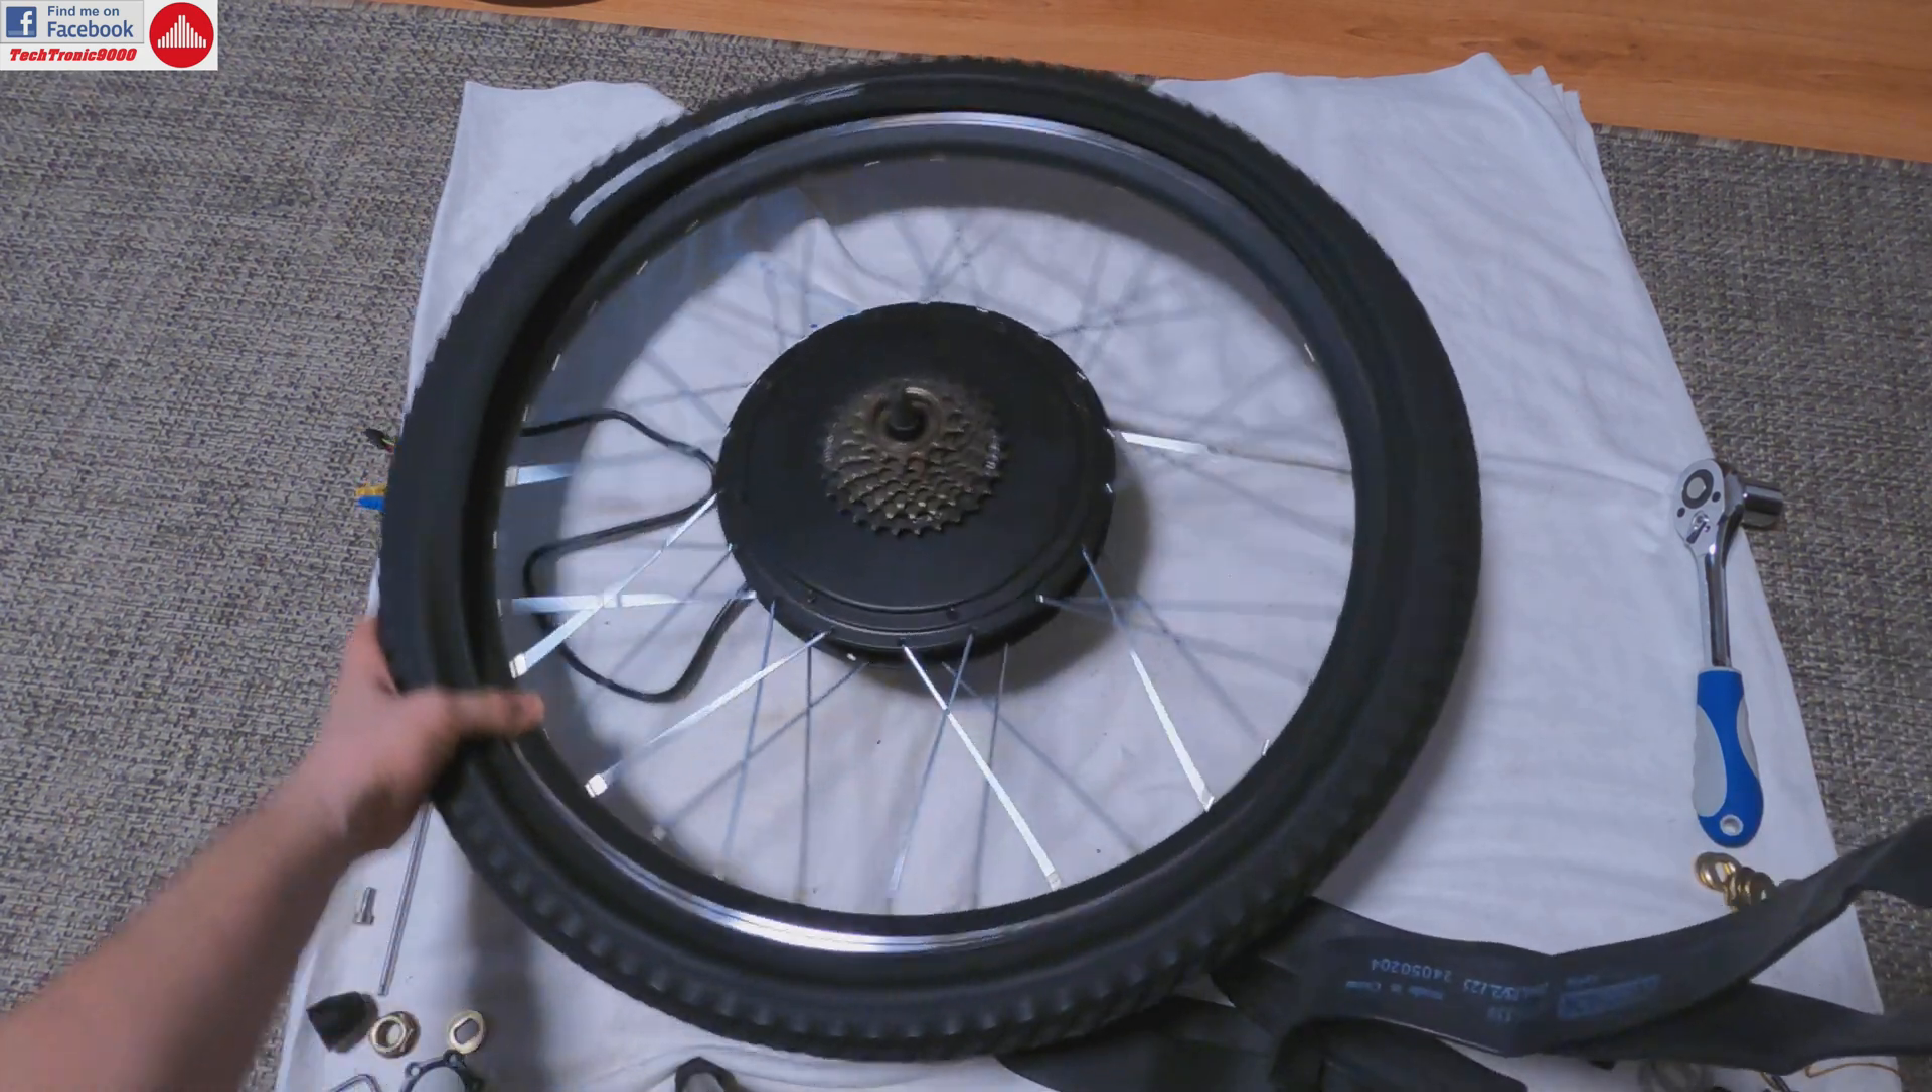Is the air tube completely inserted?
No.